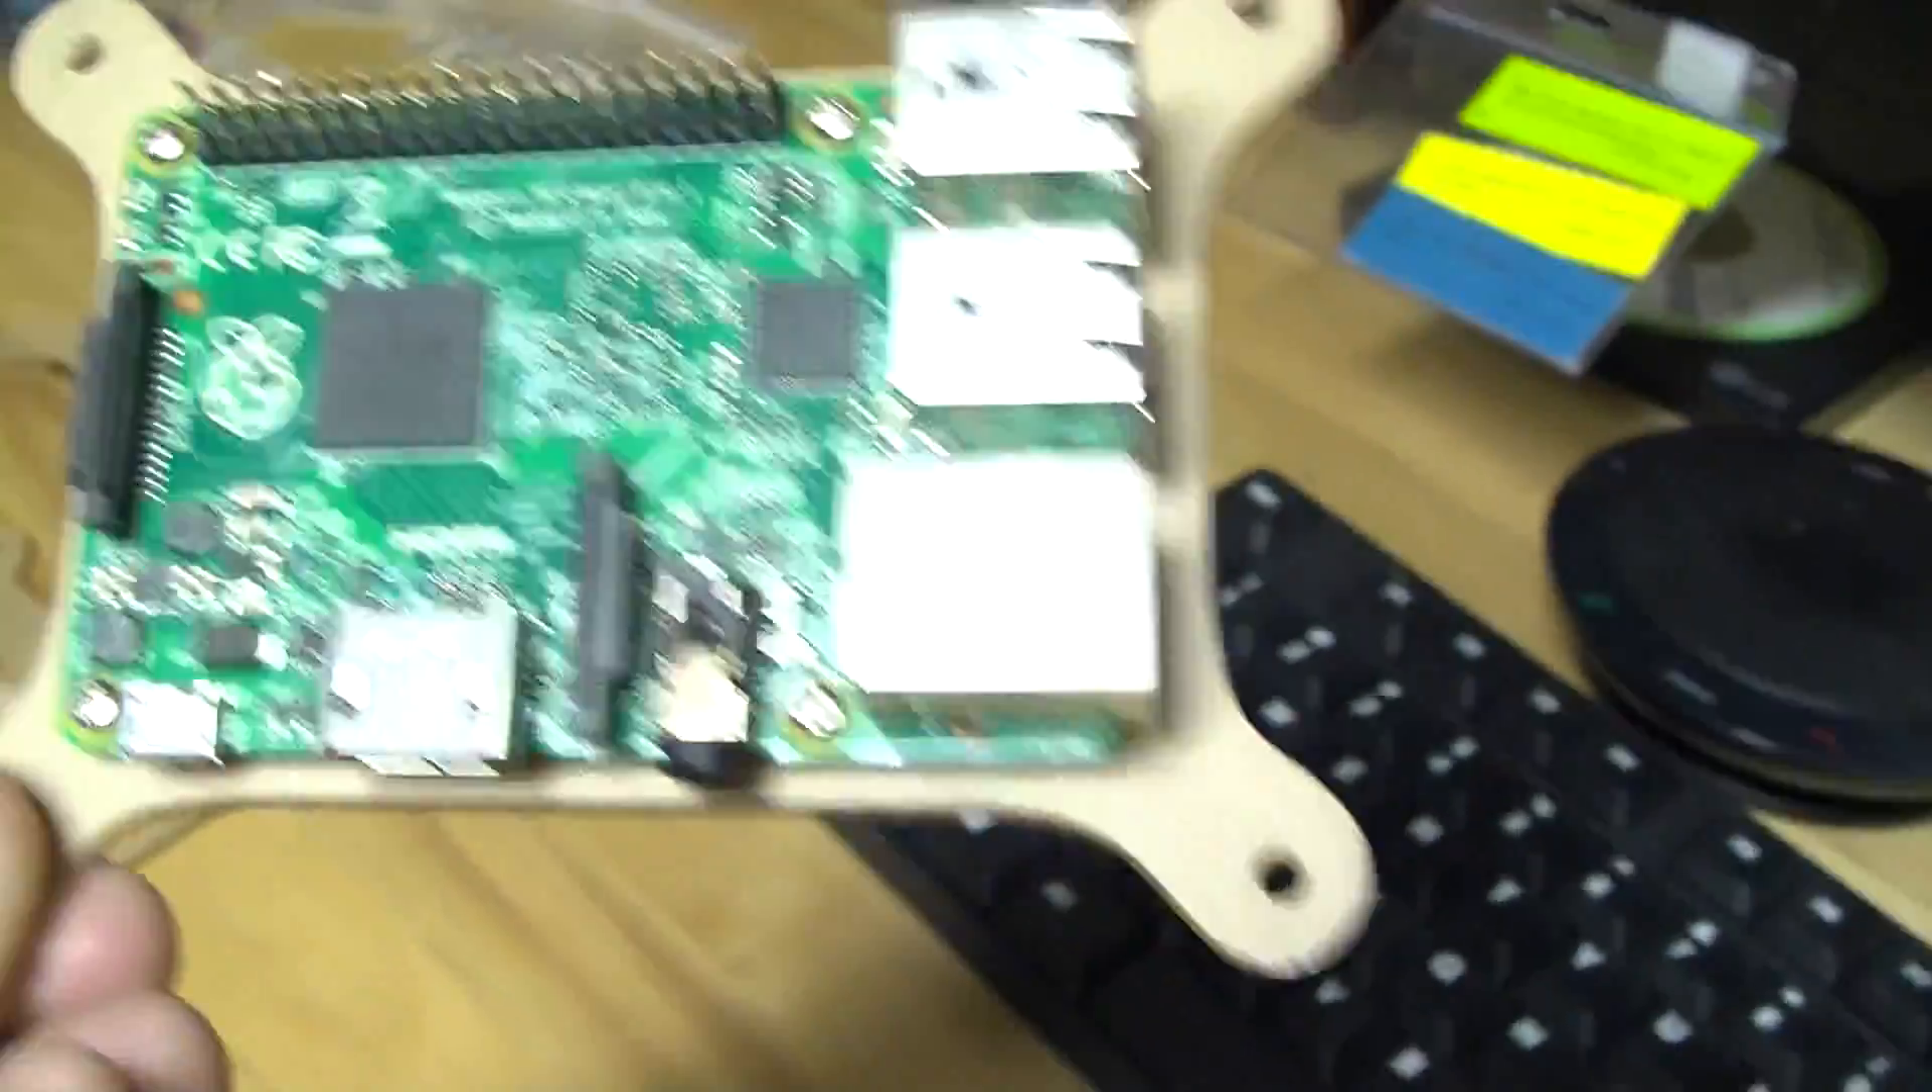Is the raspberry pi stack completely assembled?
No.